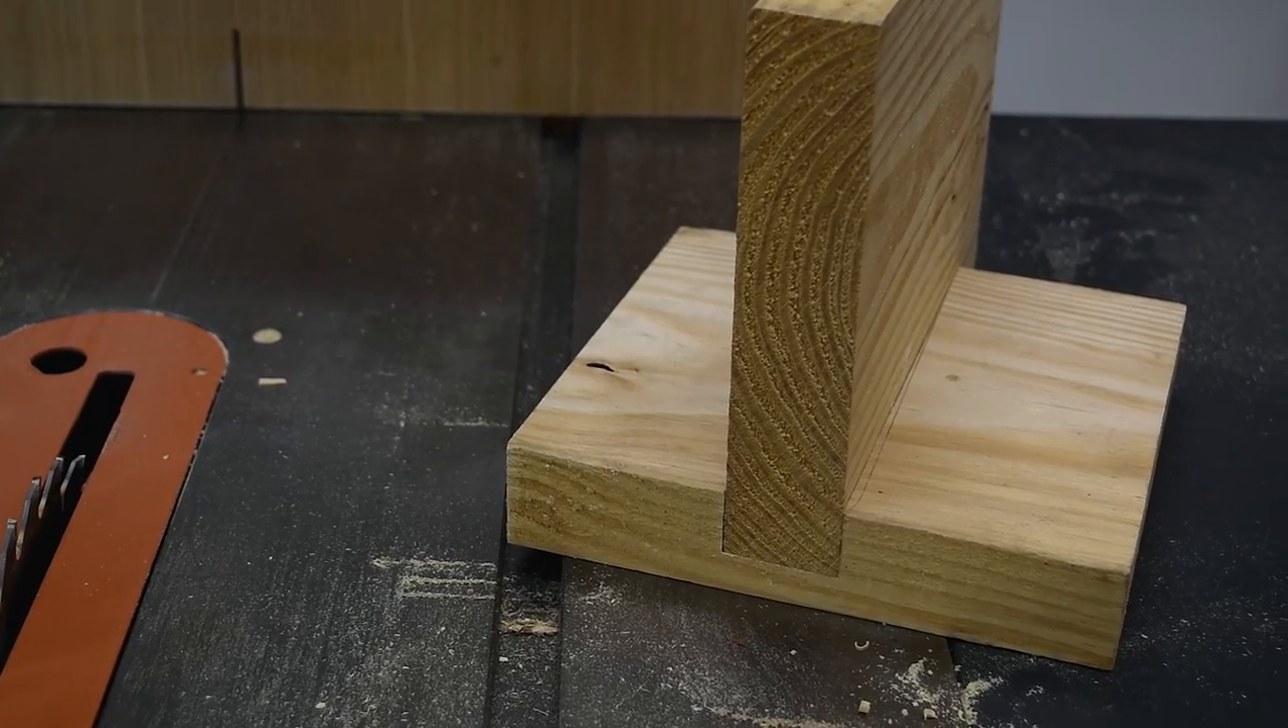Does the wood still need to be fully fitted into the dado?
No.